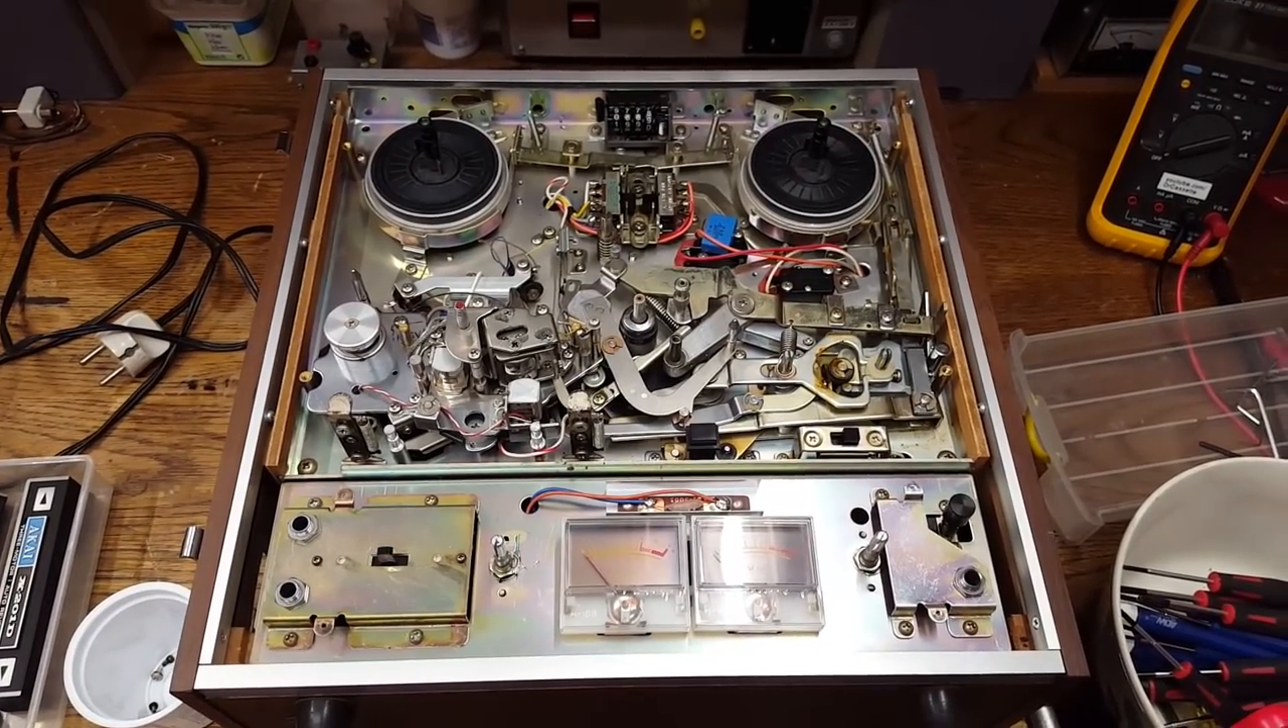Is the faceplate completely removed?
Yes.